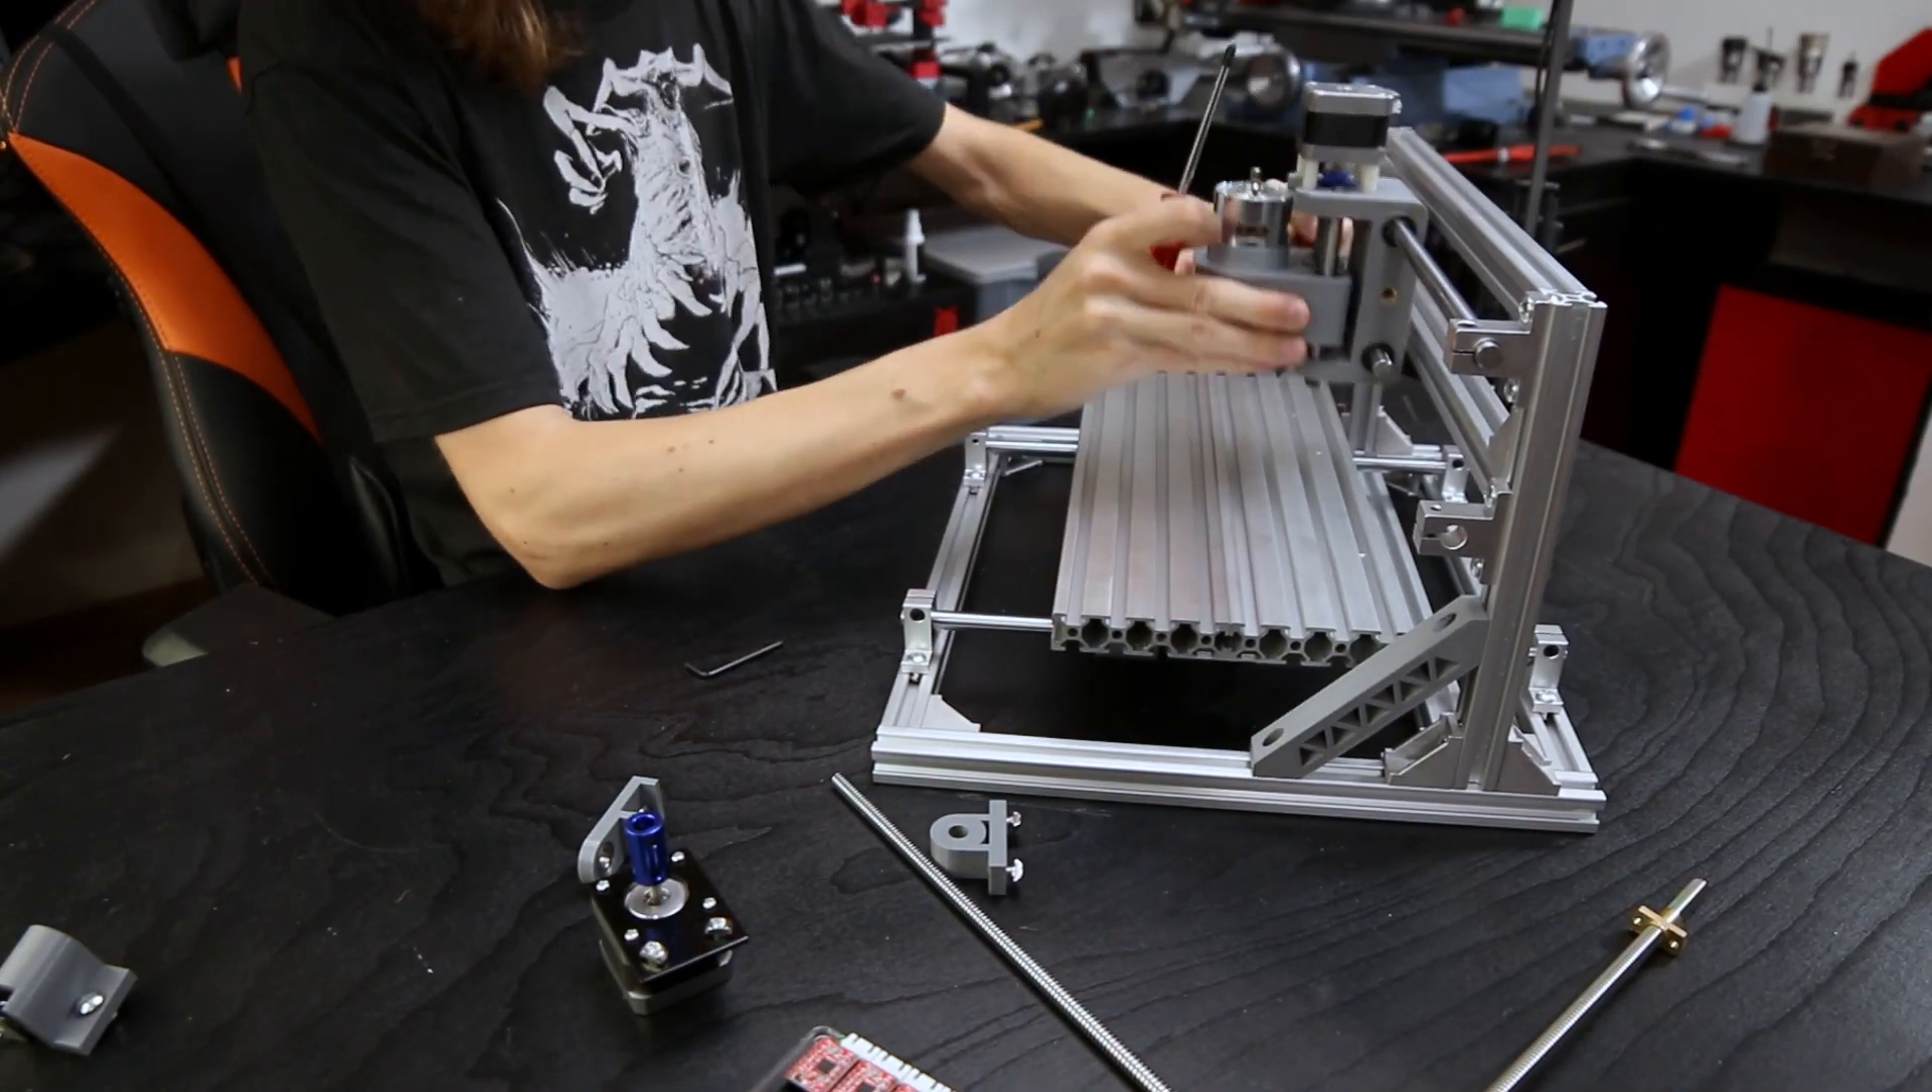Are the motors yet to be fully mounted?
Yes.